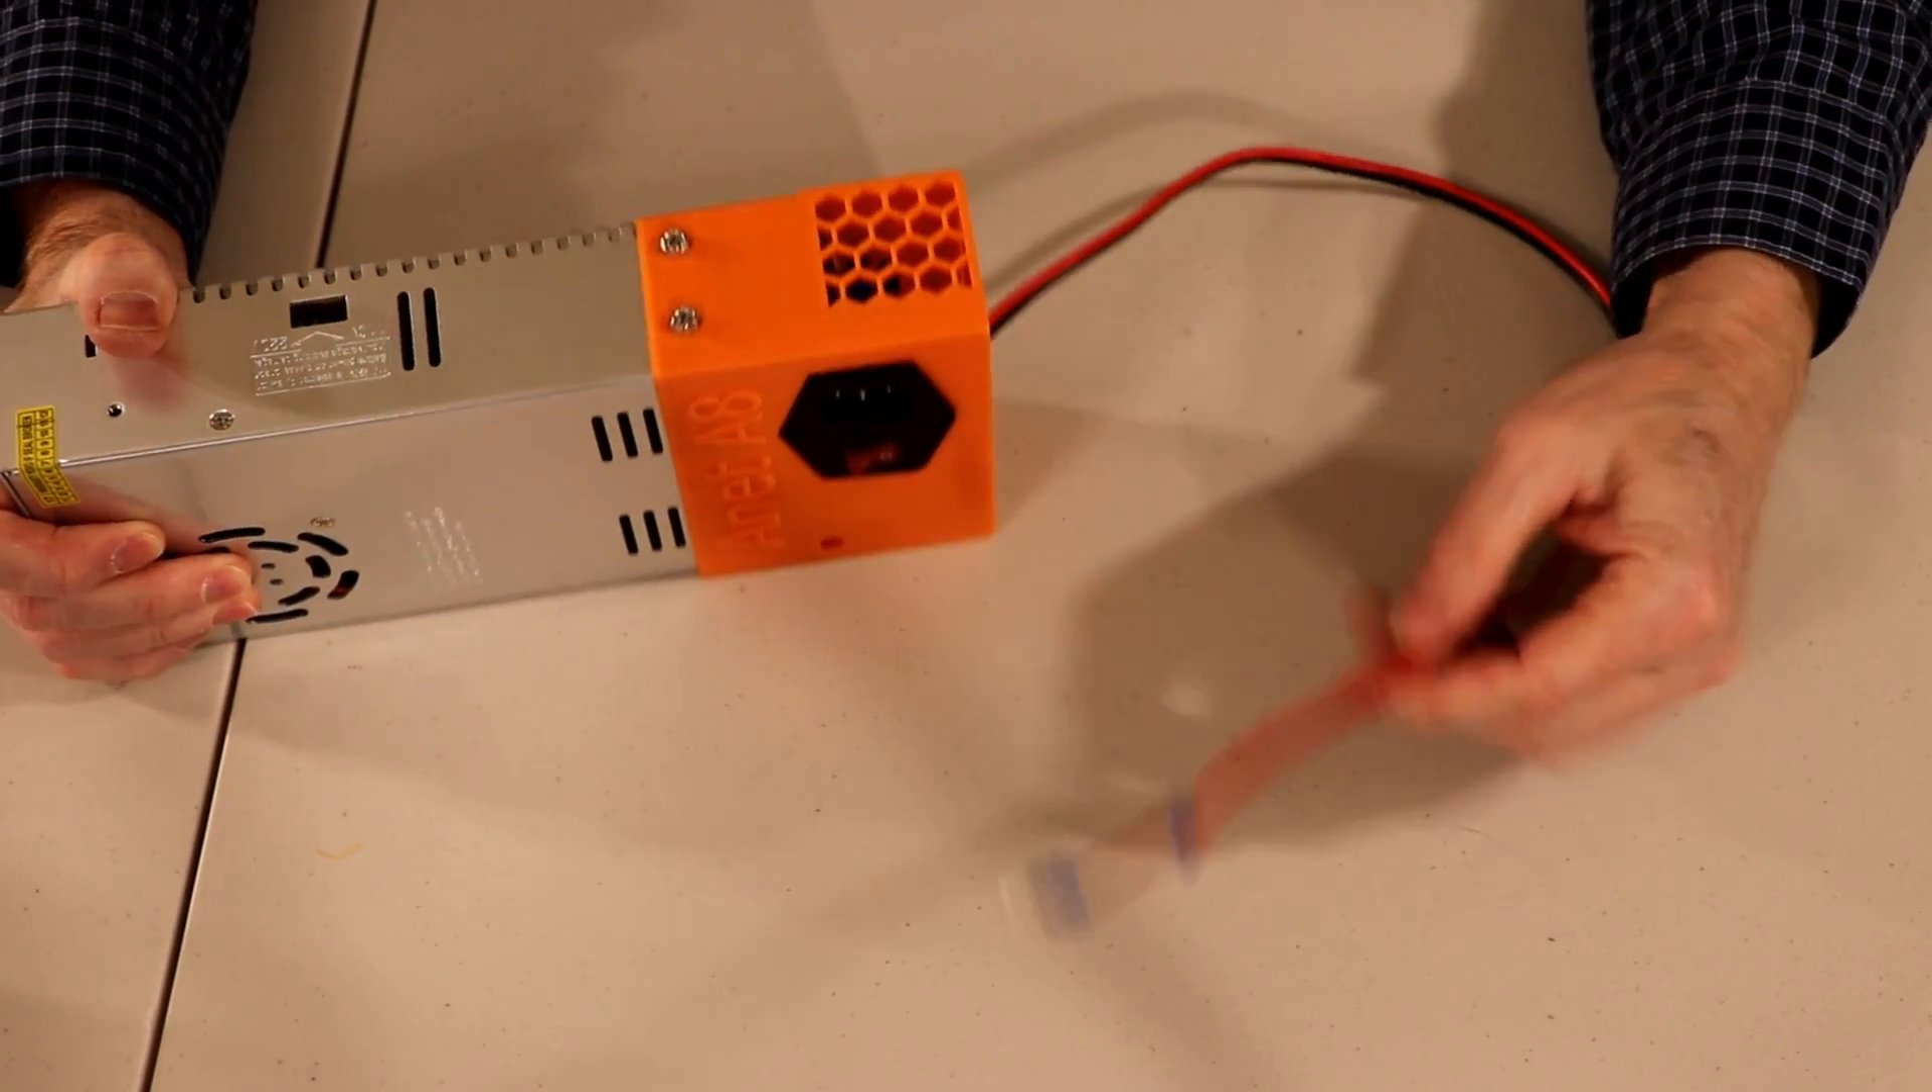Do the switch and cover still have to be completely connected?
No.